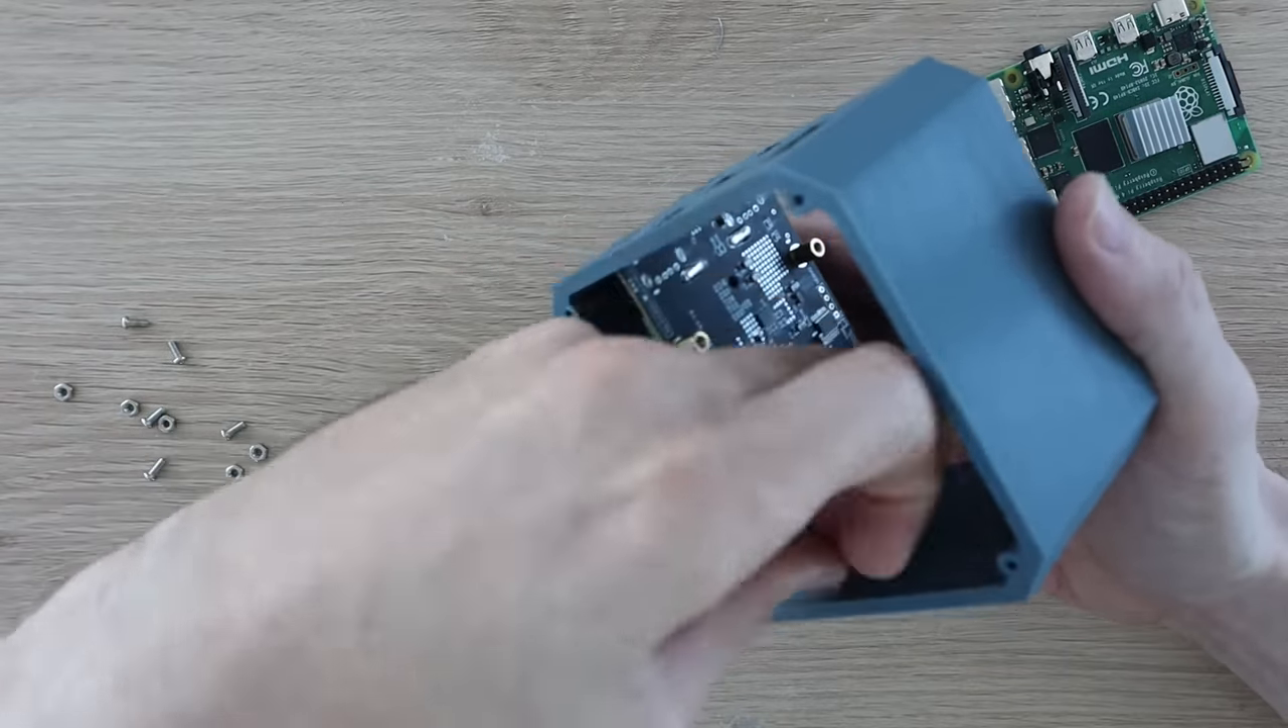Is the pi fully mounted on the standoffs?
No.